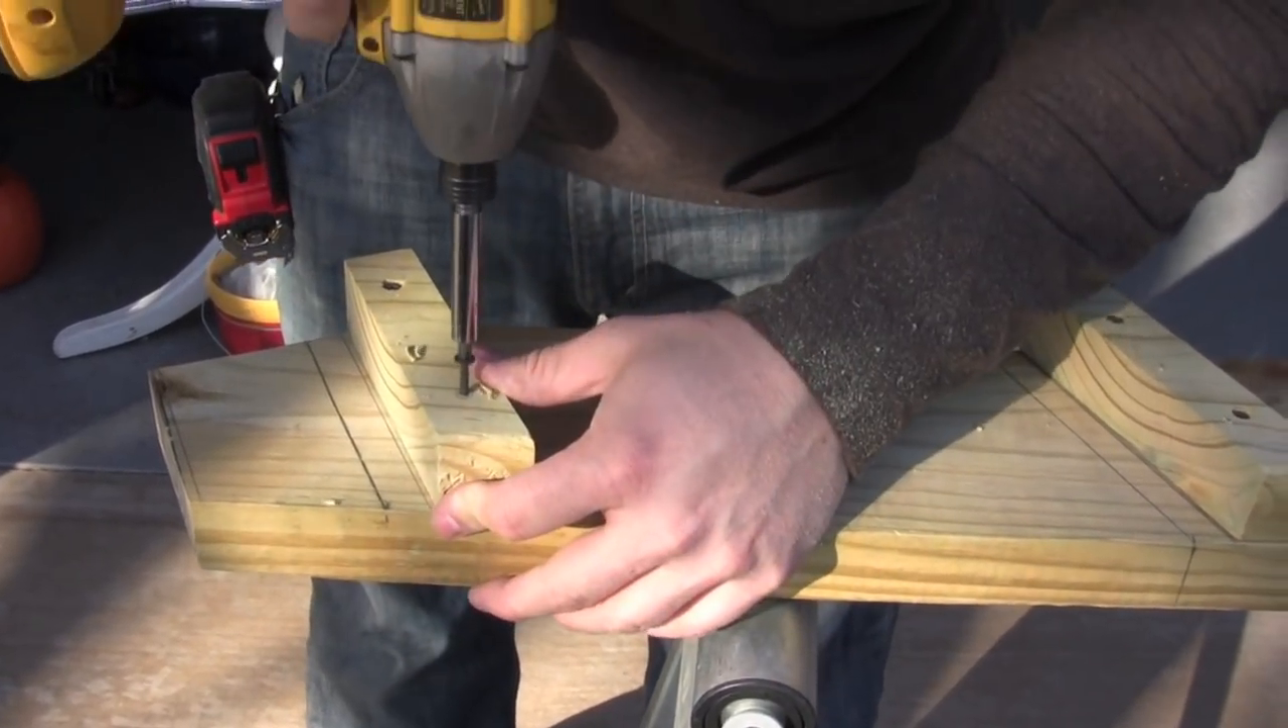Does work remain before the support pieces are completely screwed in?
Yes.